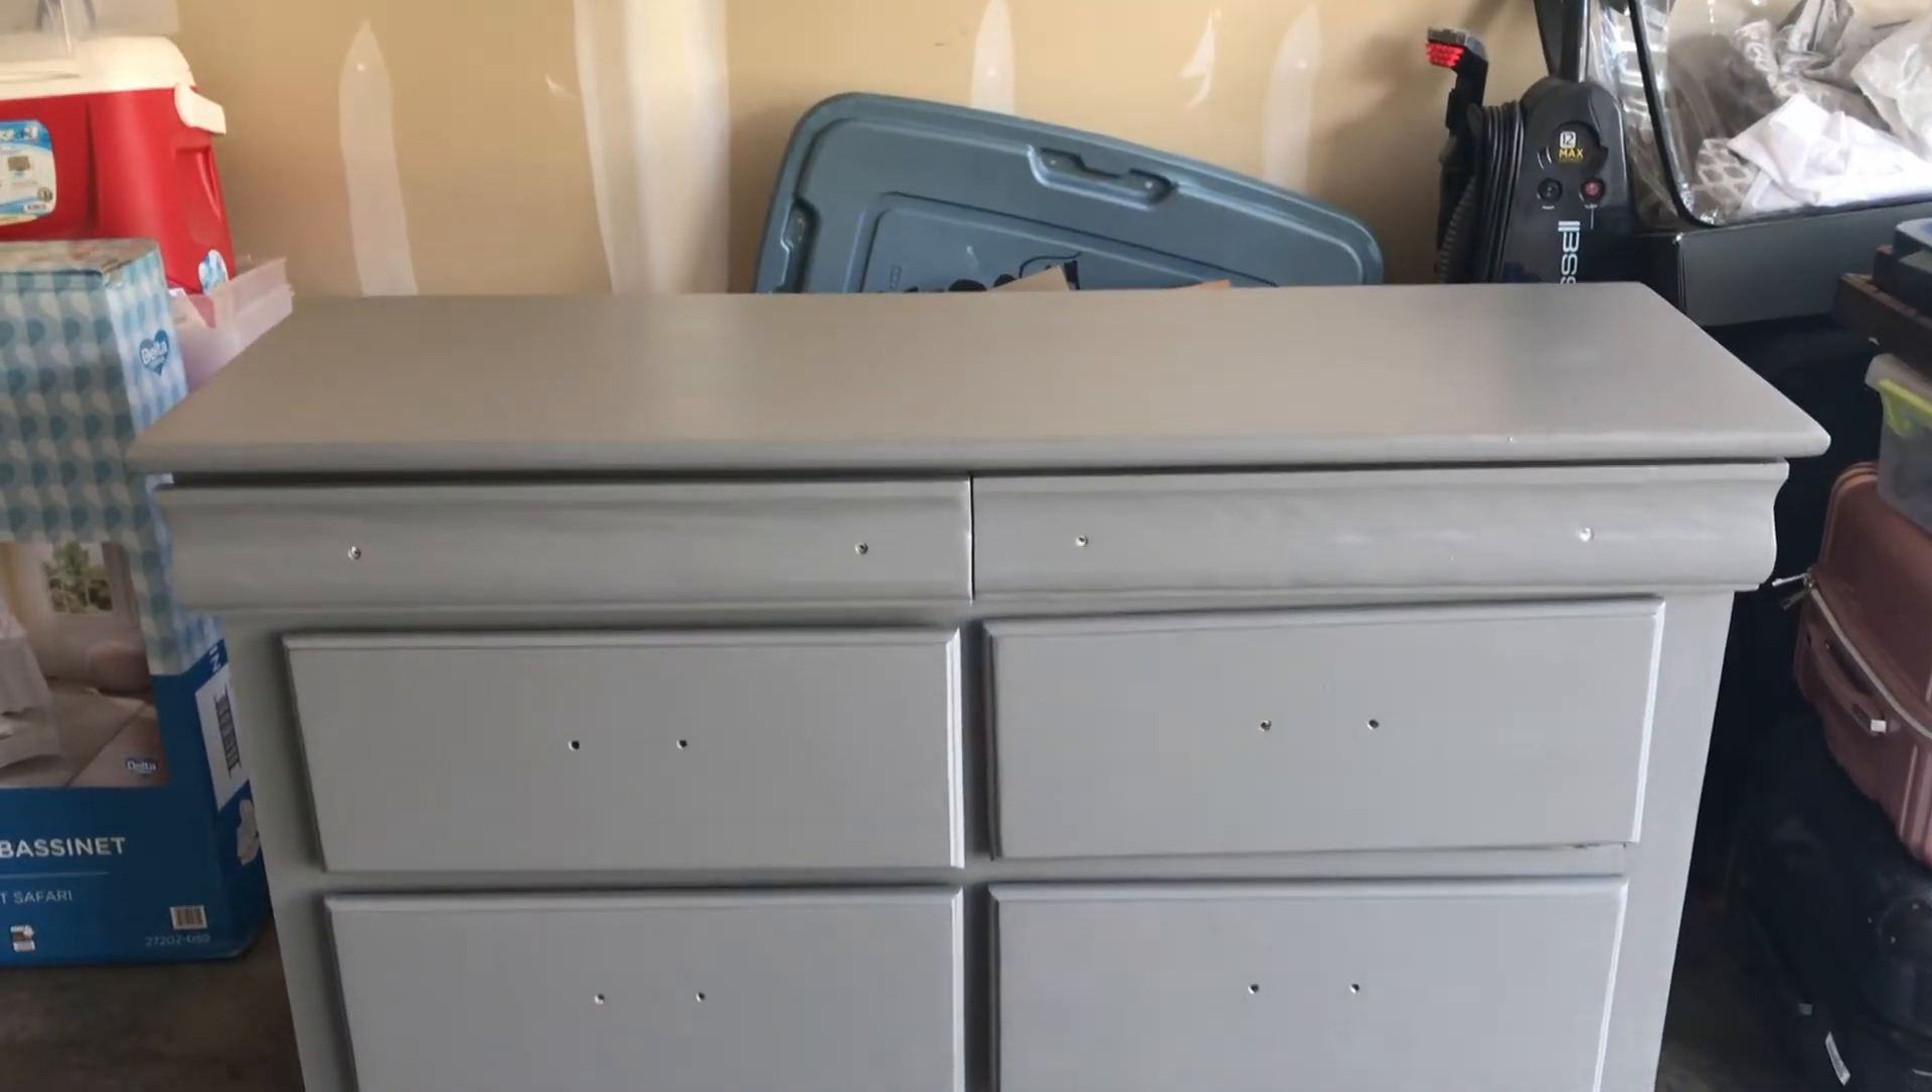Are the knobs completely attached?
No.